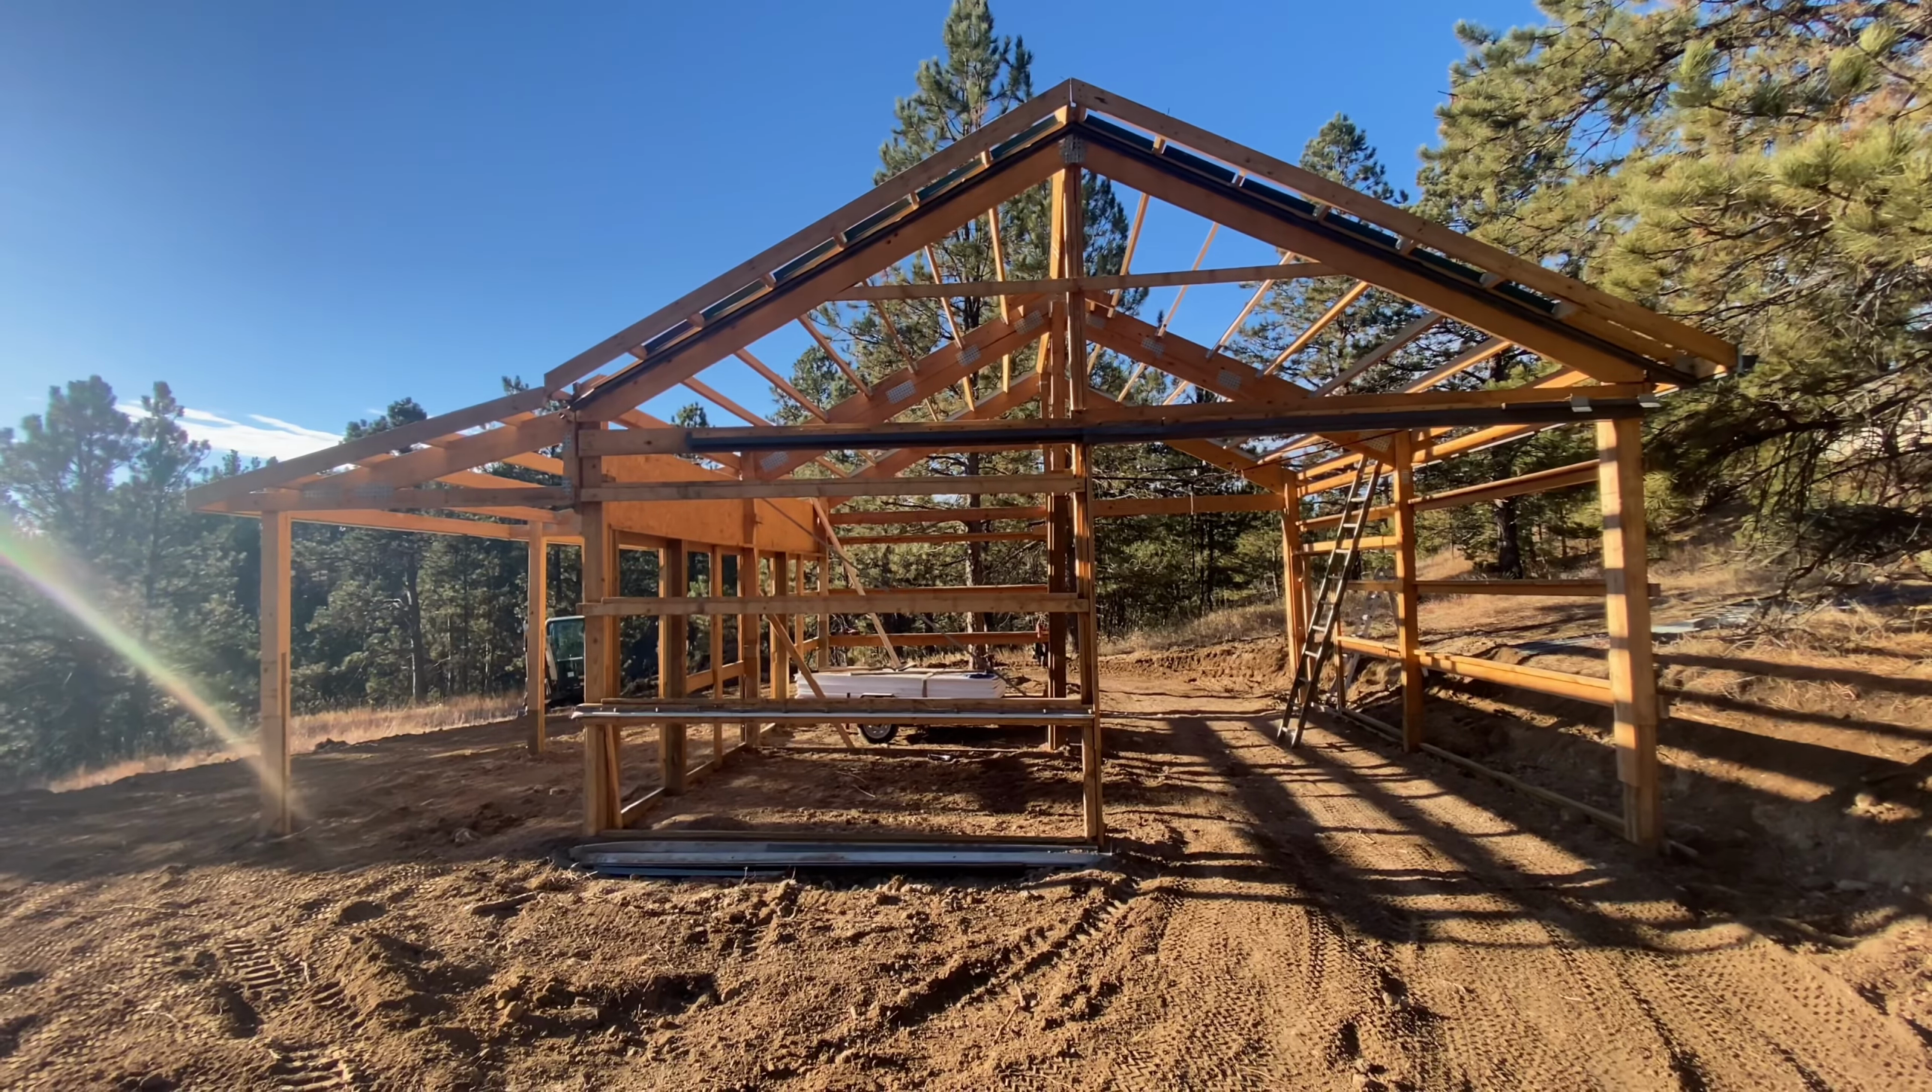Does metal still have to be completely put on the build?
Yes.